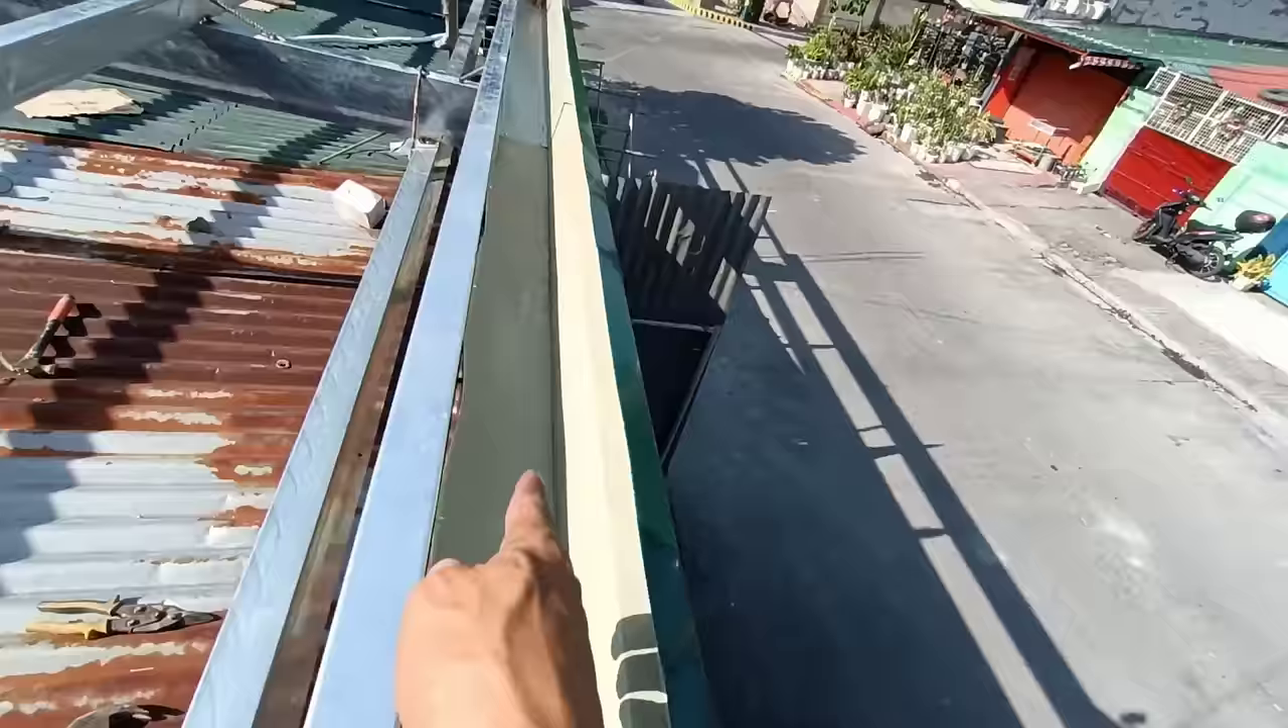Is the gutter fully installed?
Yes.